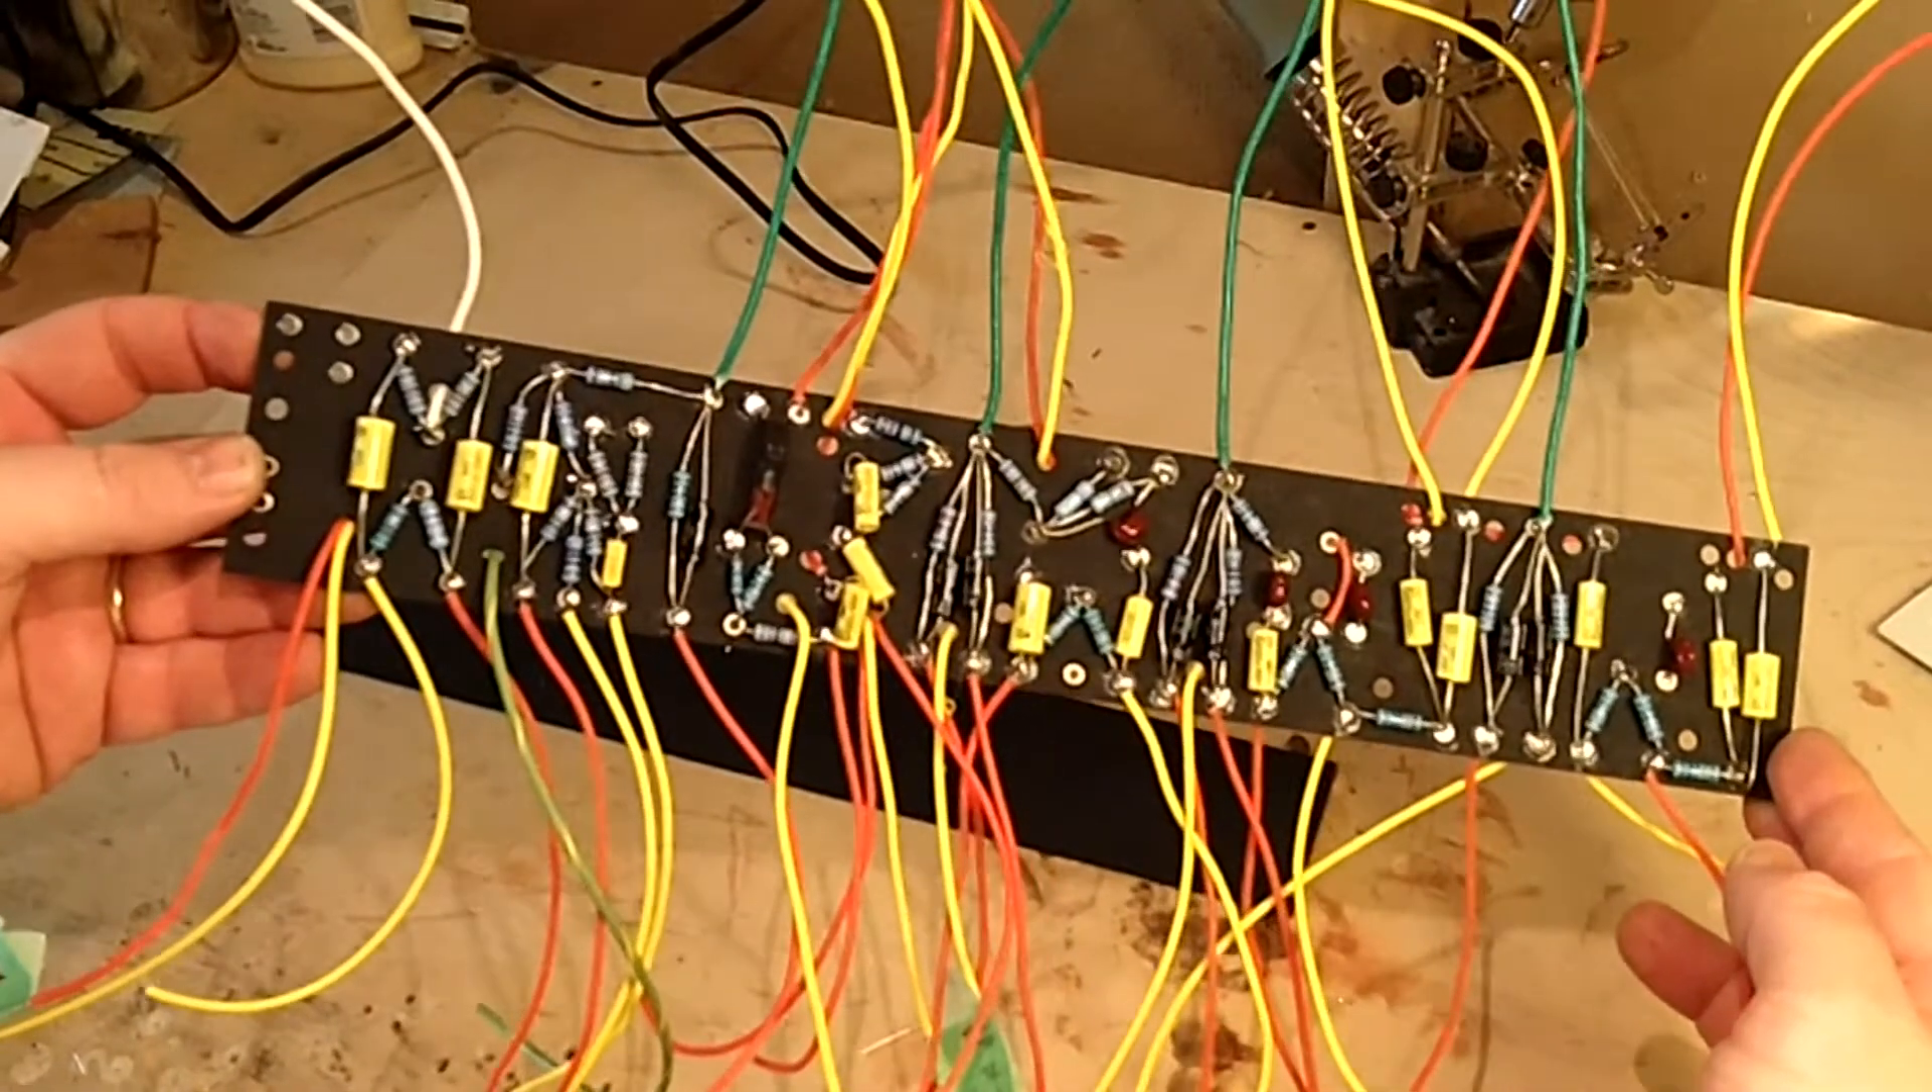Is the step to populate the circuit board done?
Yes.